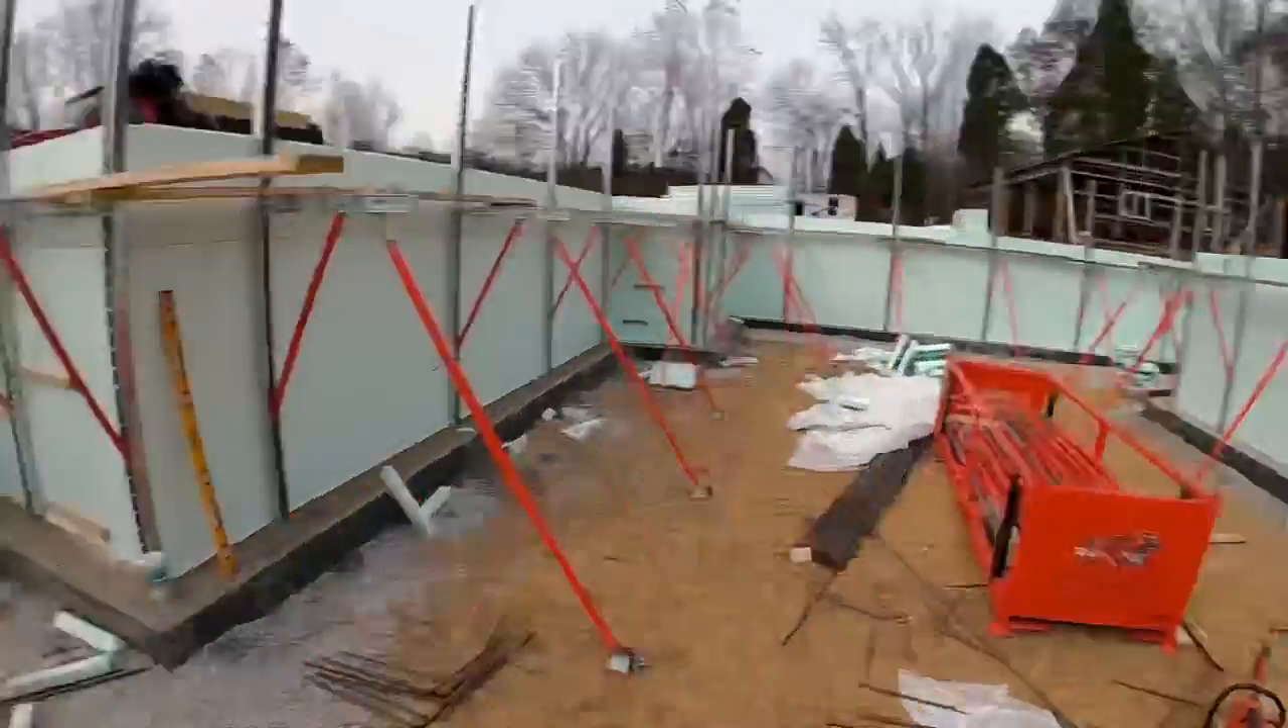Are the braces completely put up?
Yes.